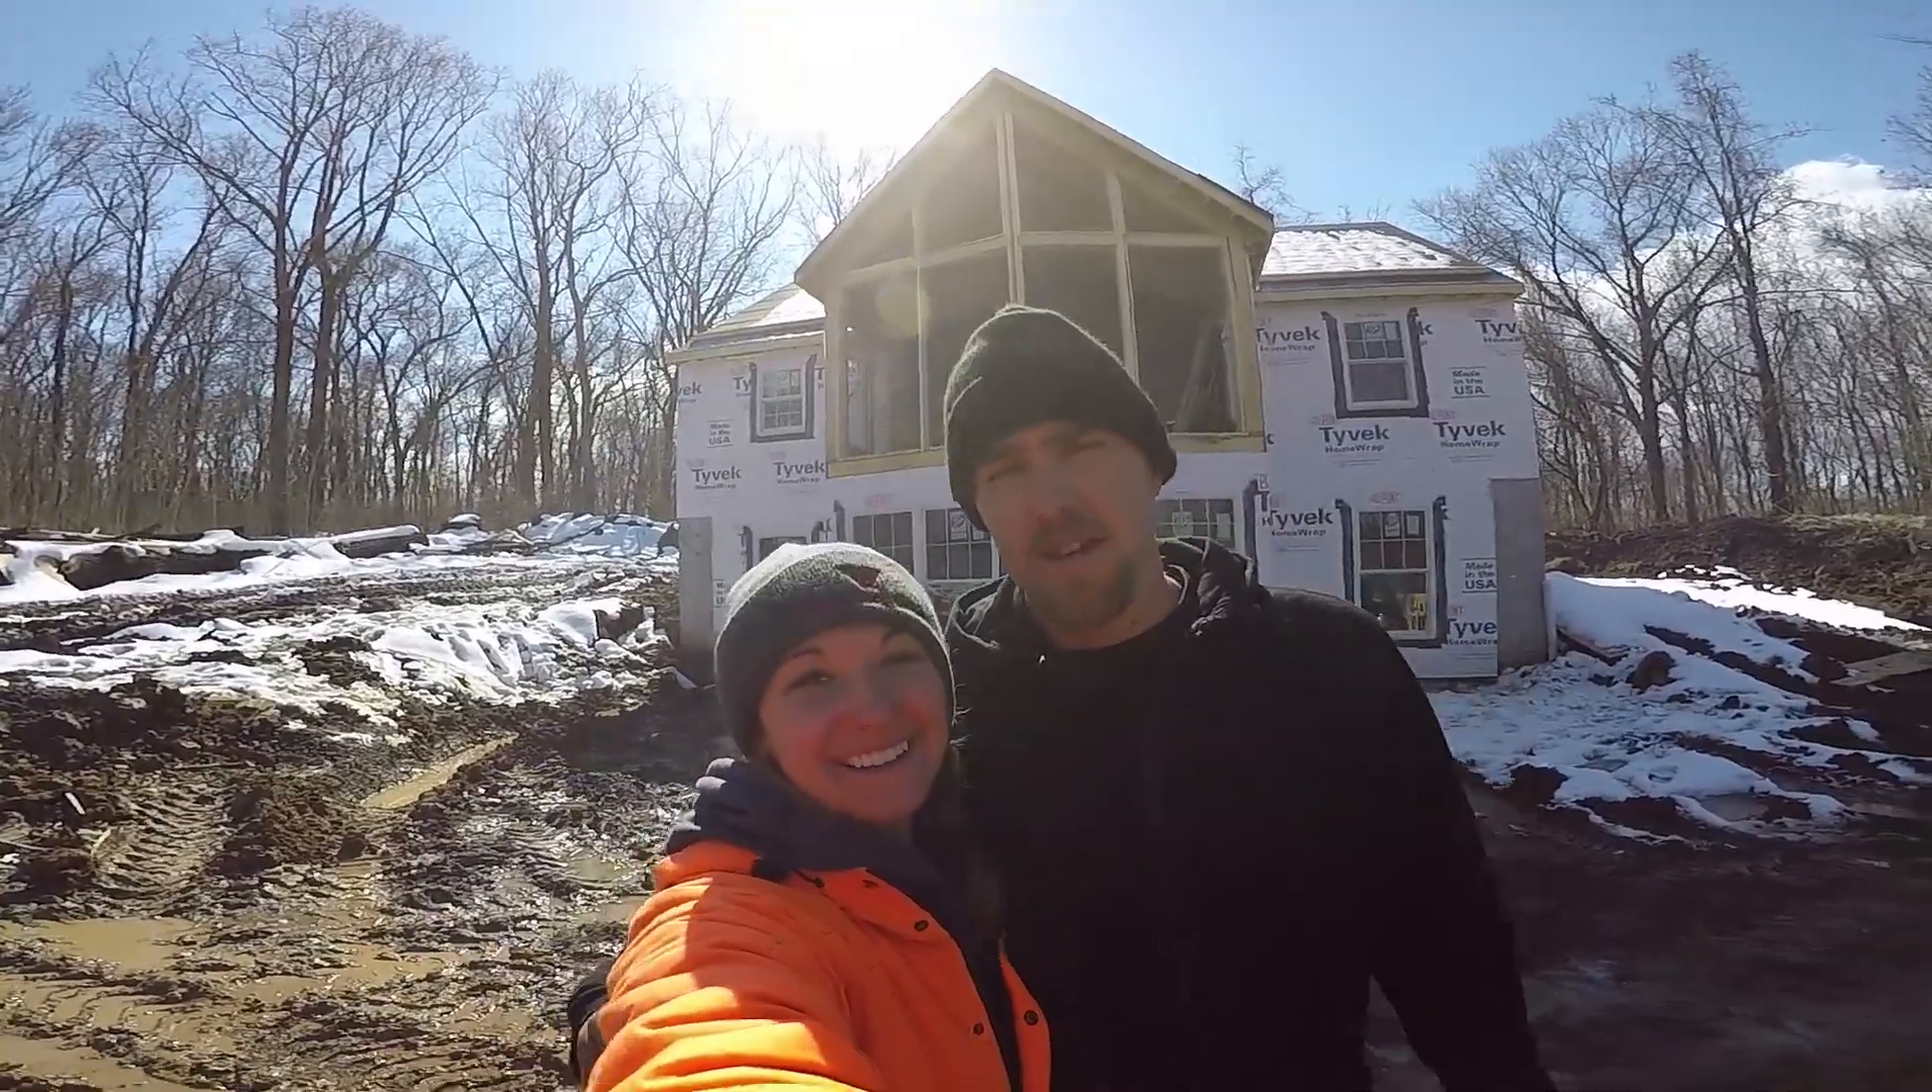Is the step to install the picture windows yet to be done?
Yes.